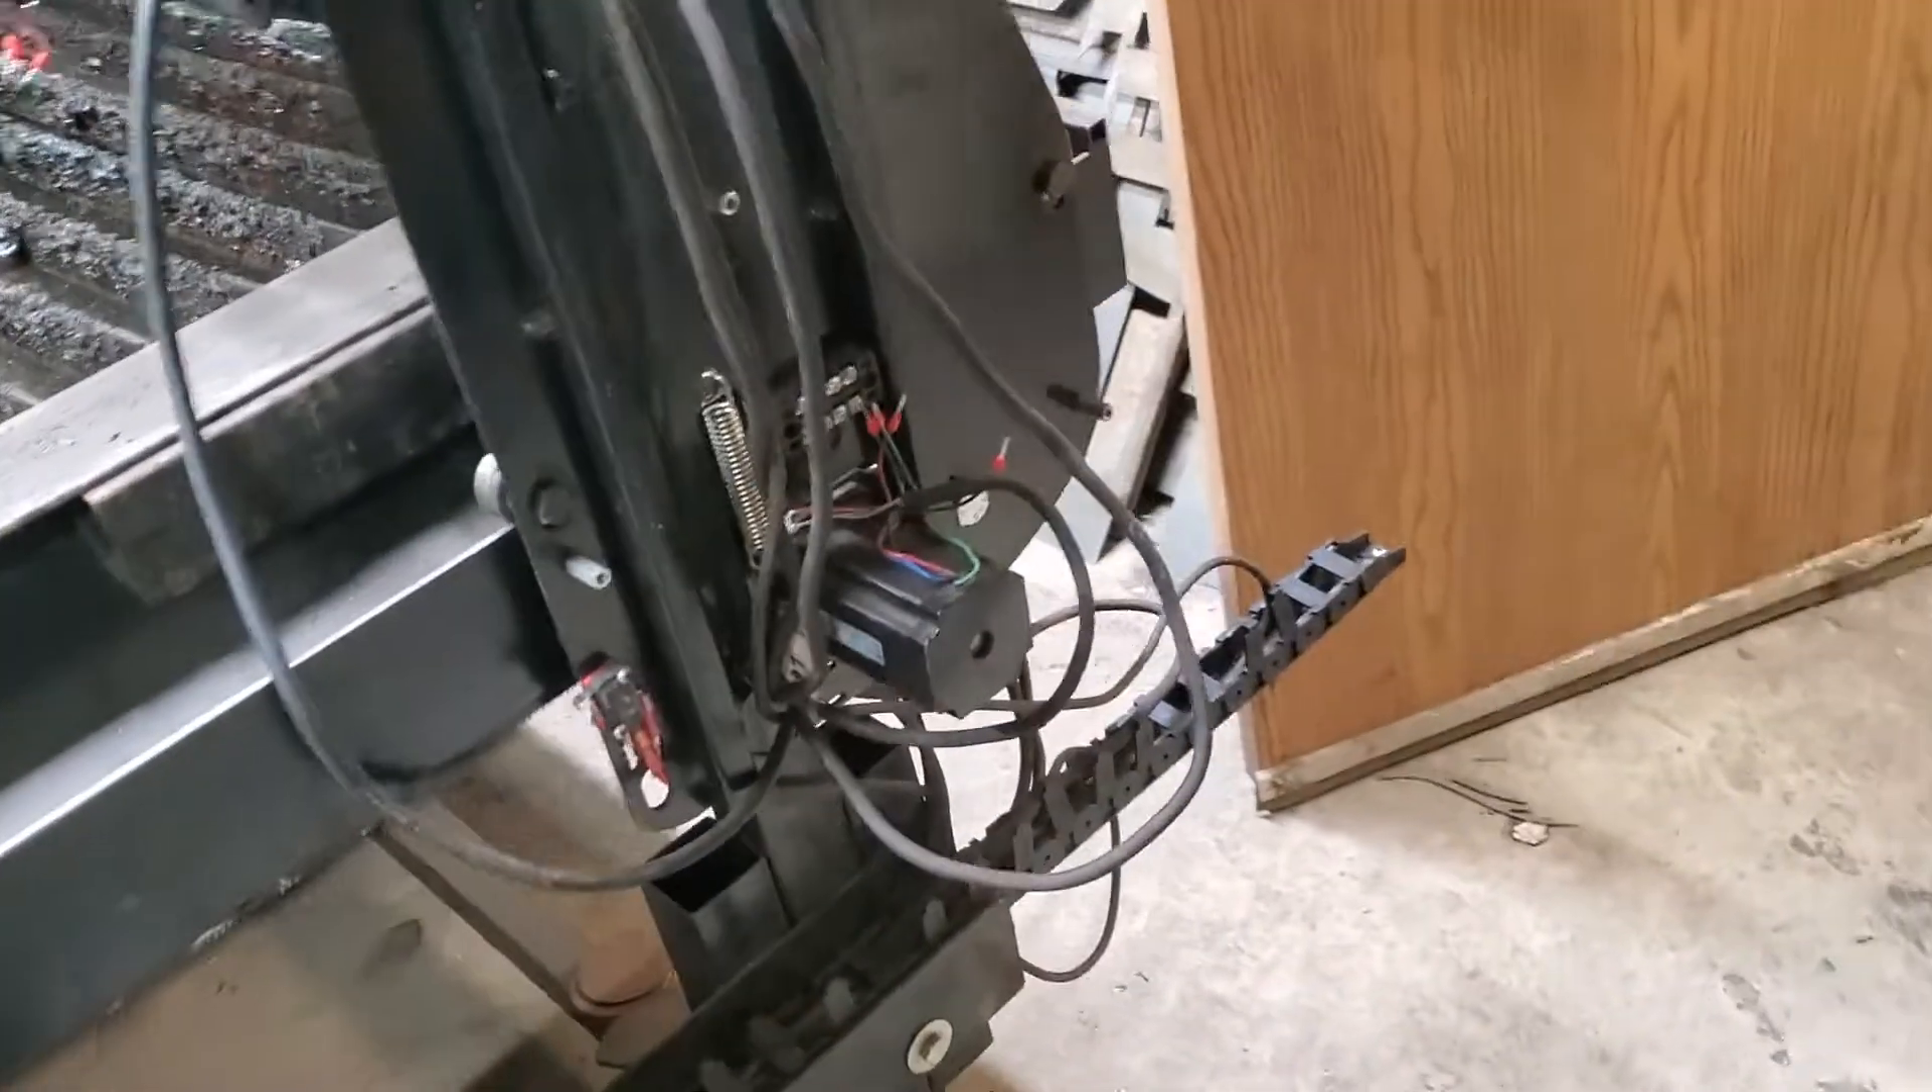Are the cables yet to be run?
Yes.